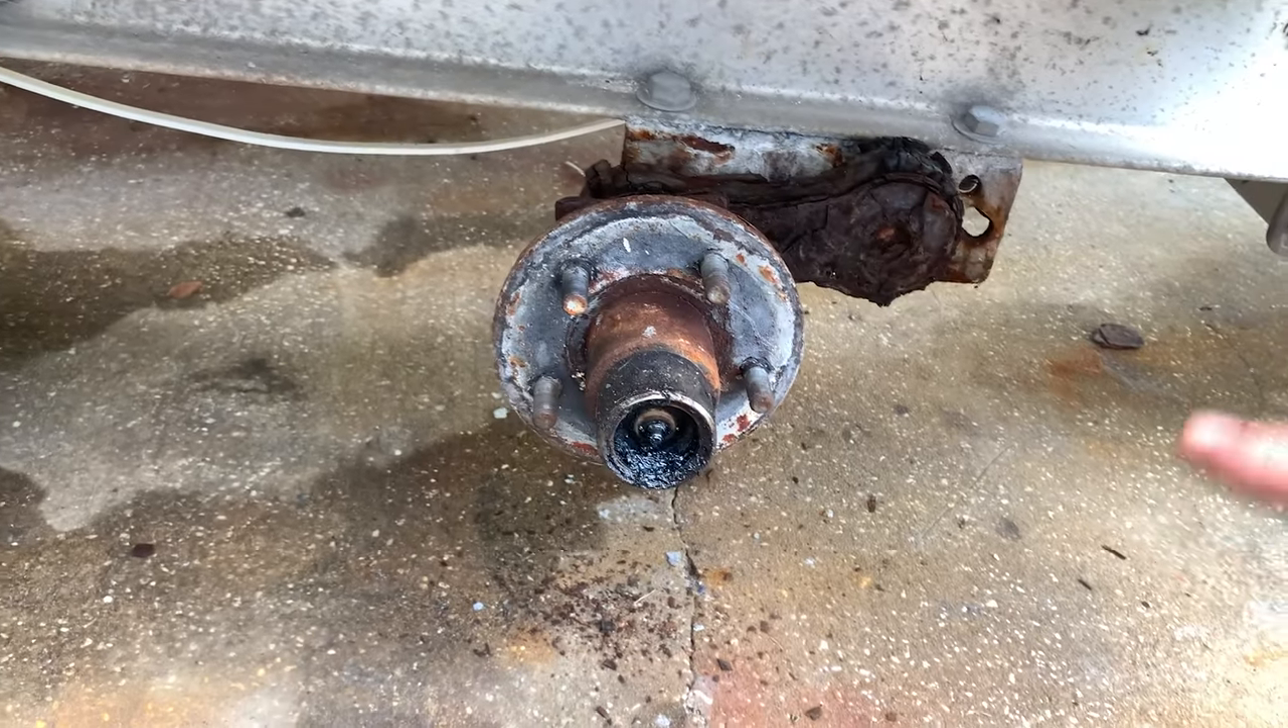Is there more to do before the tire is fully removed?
No.